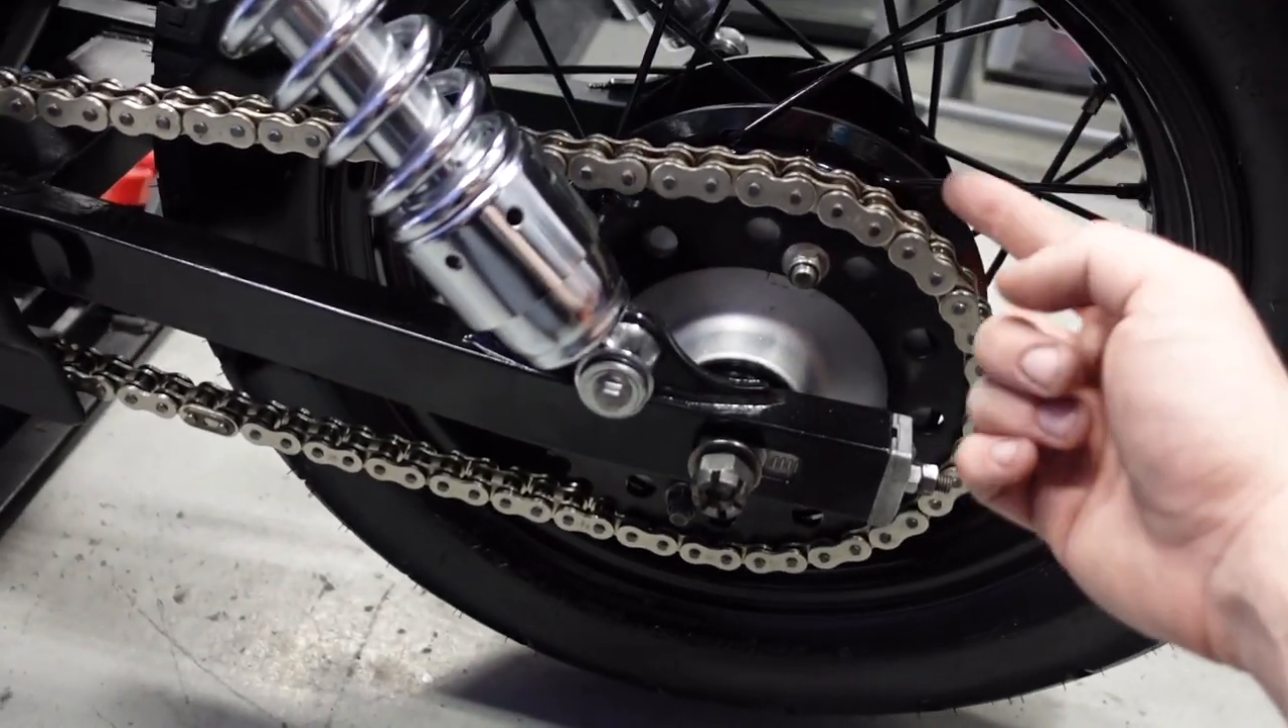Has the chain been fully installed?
Yes.